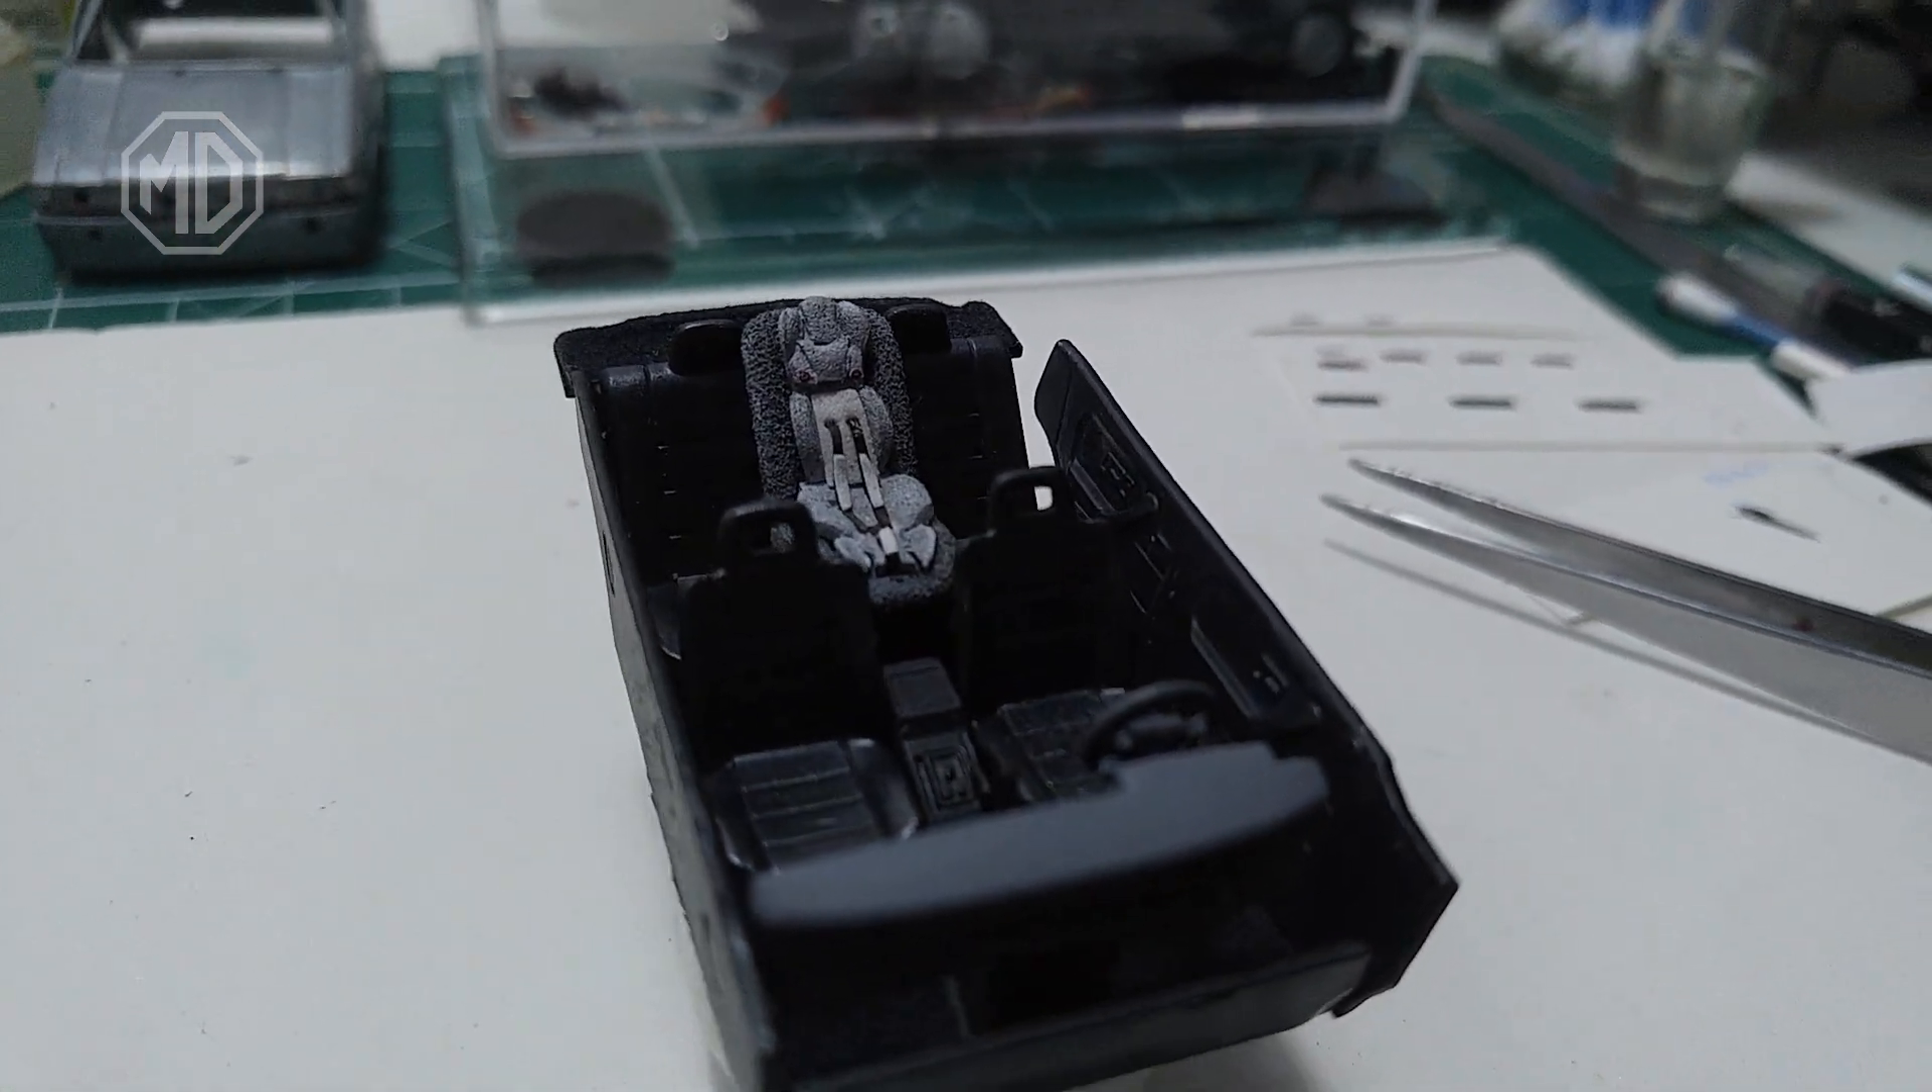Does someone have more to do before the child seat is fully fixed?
No.